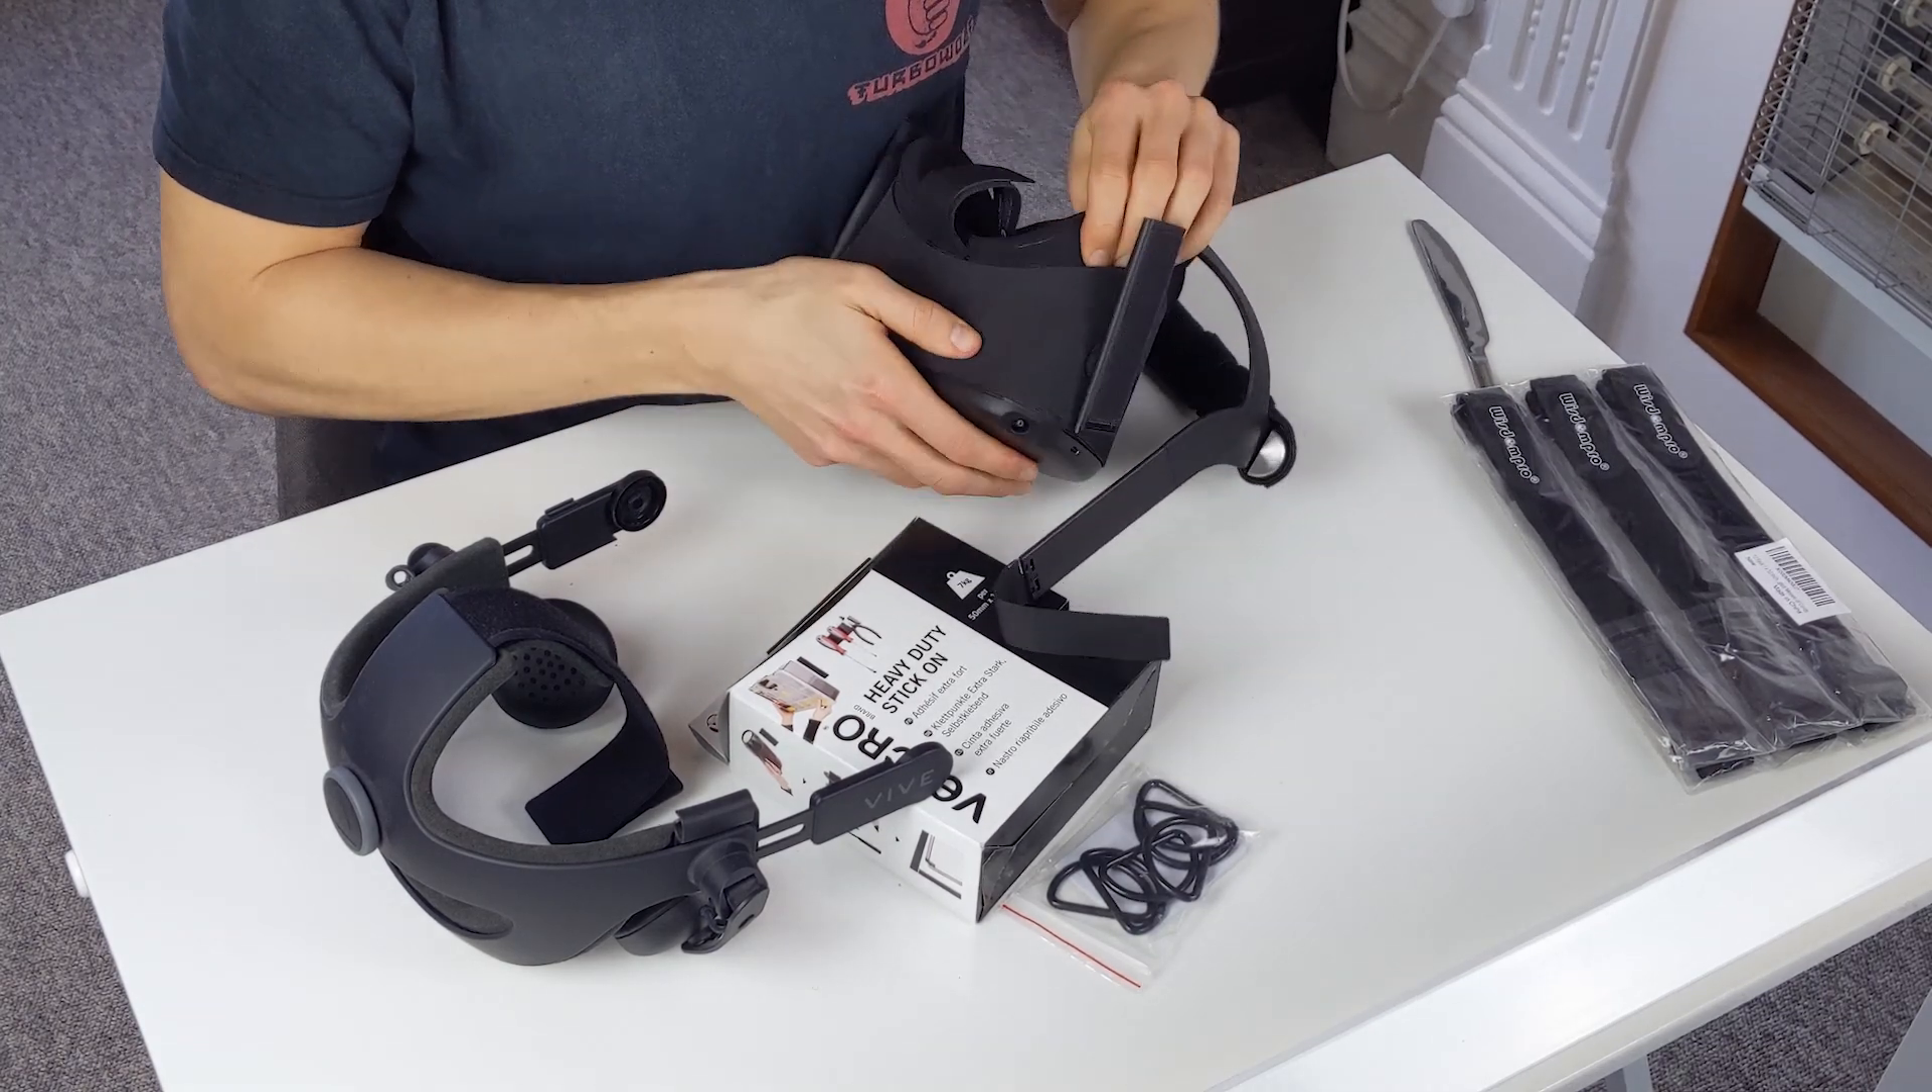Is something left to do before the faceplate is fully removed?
Yes.